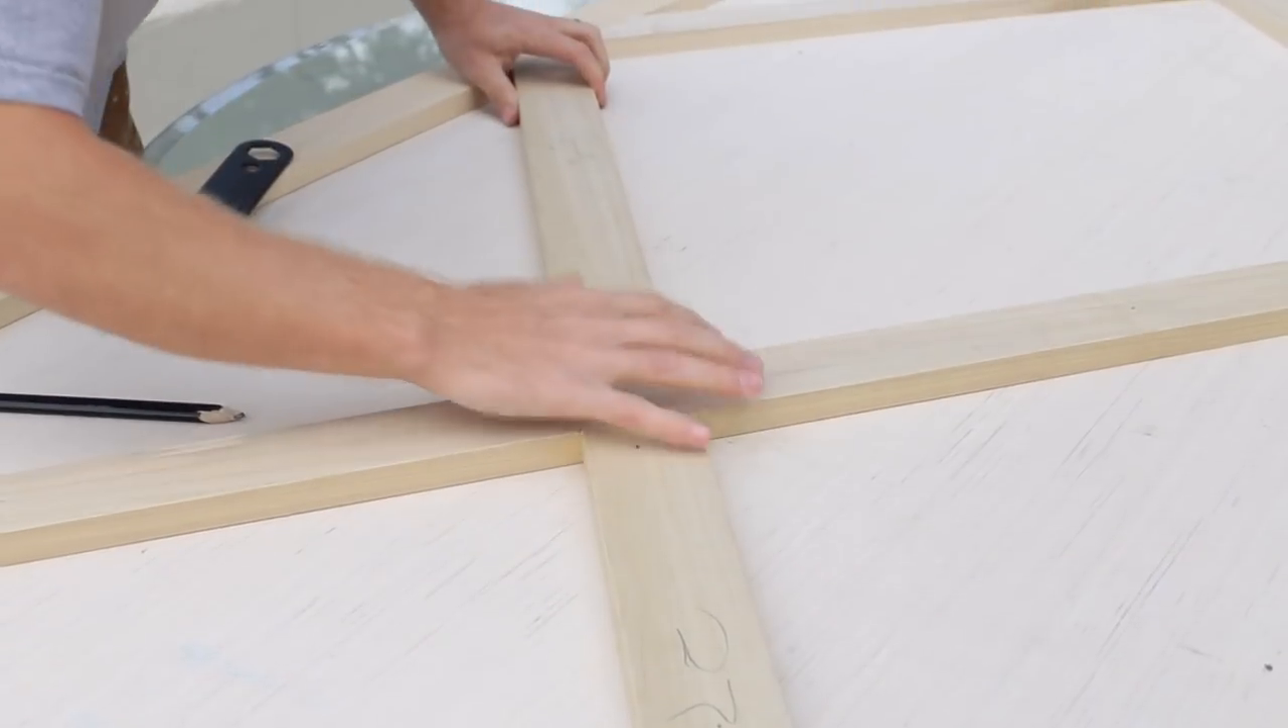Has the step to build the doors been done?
No.